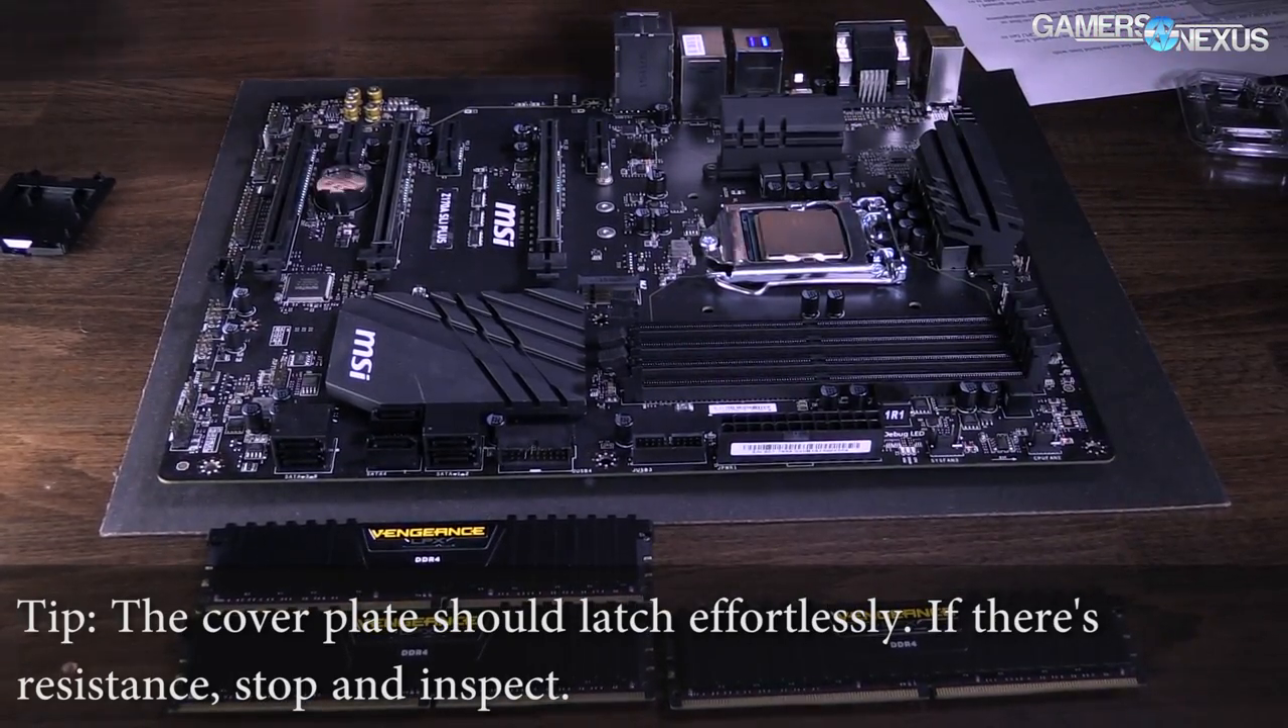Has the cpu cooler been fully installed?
No.